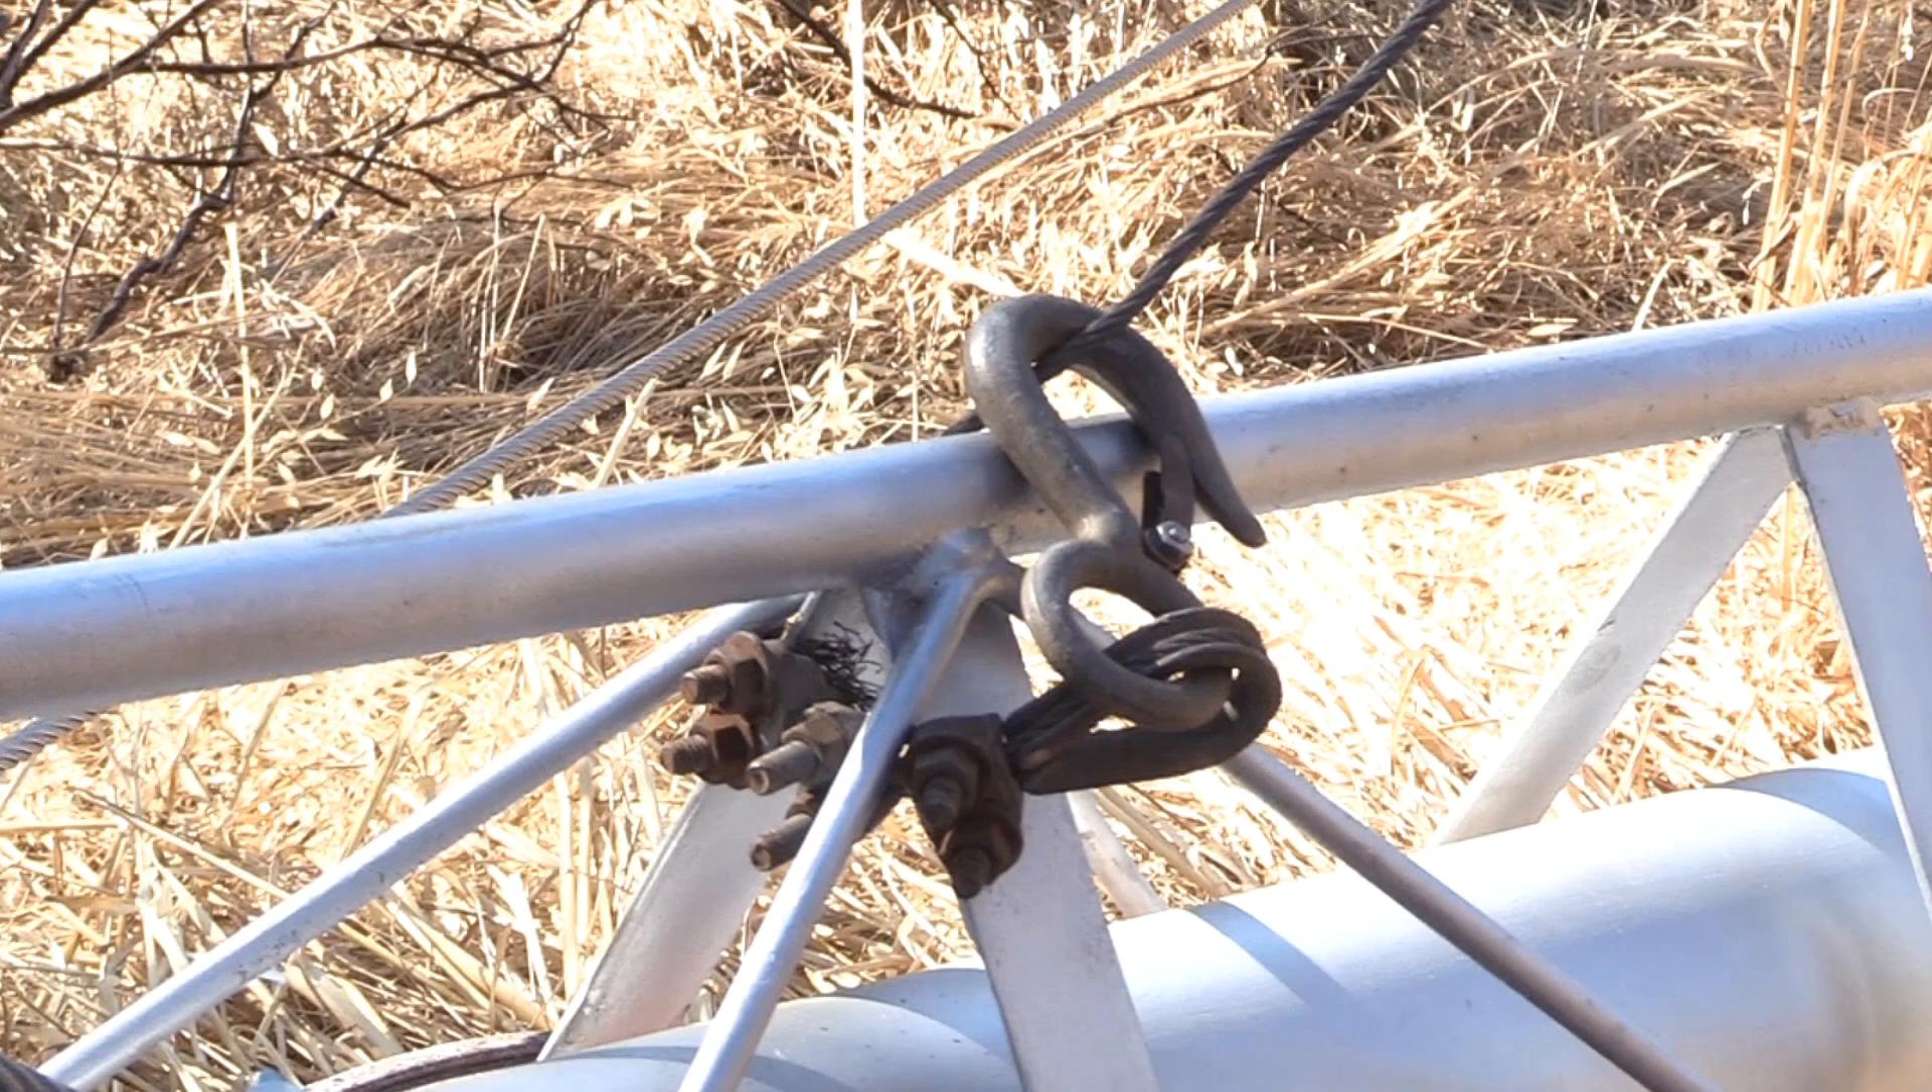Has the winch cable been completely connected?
Yes.